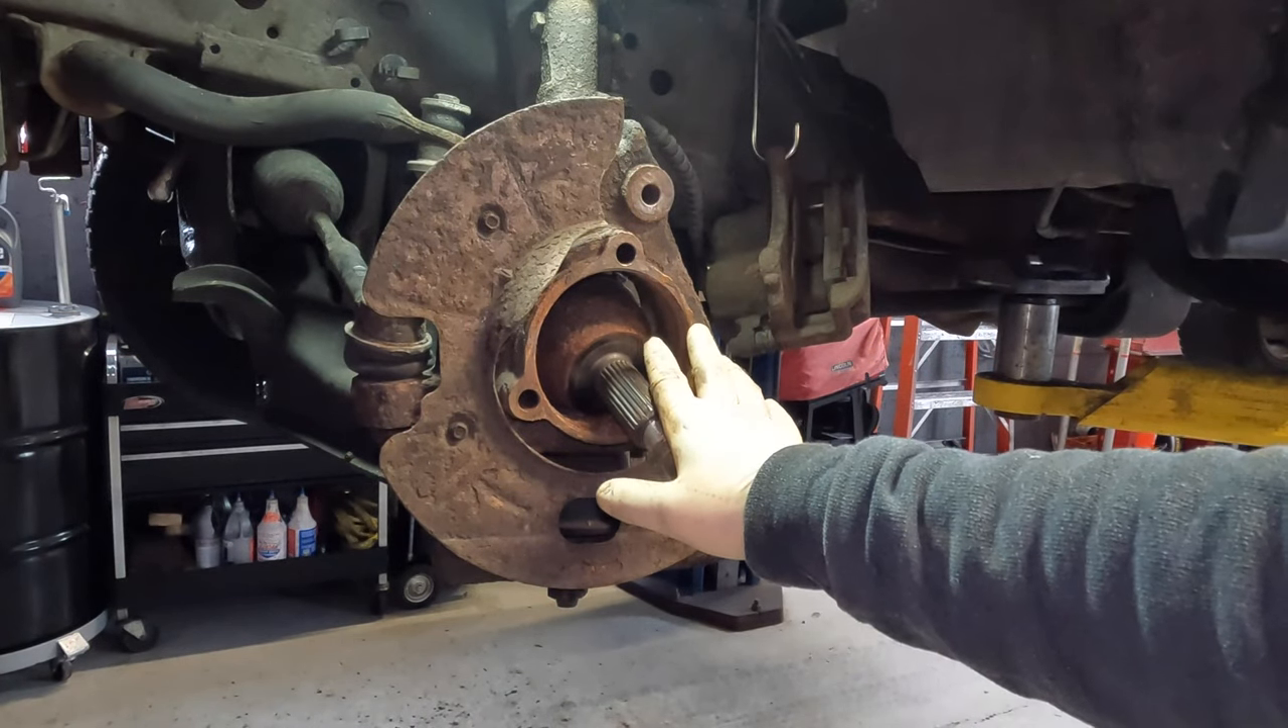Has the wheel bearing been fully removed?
Yes.